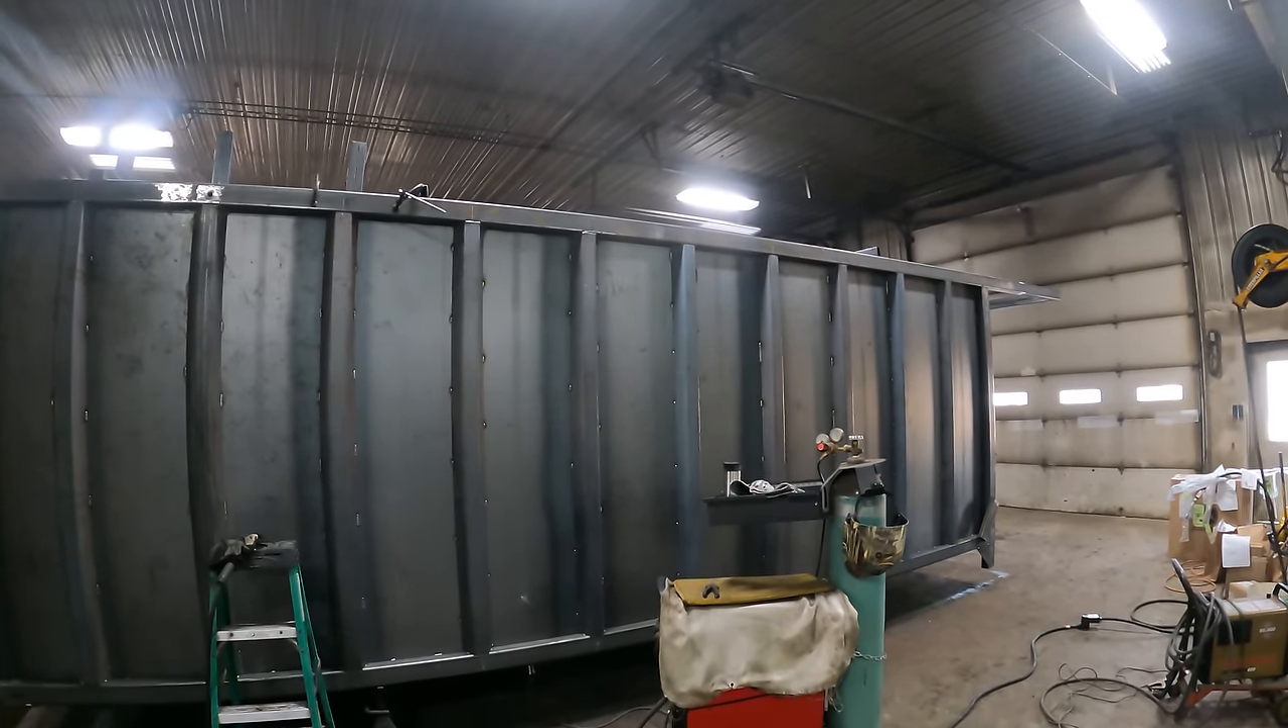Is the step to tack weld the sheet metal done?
Yes.